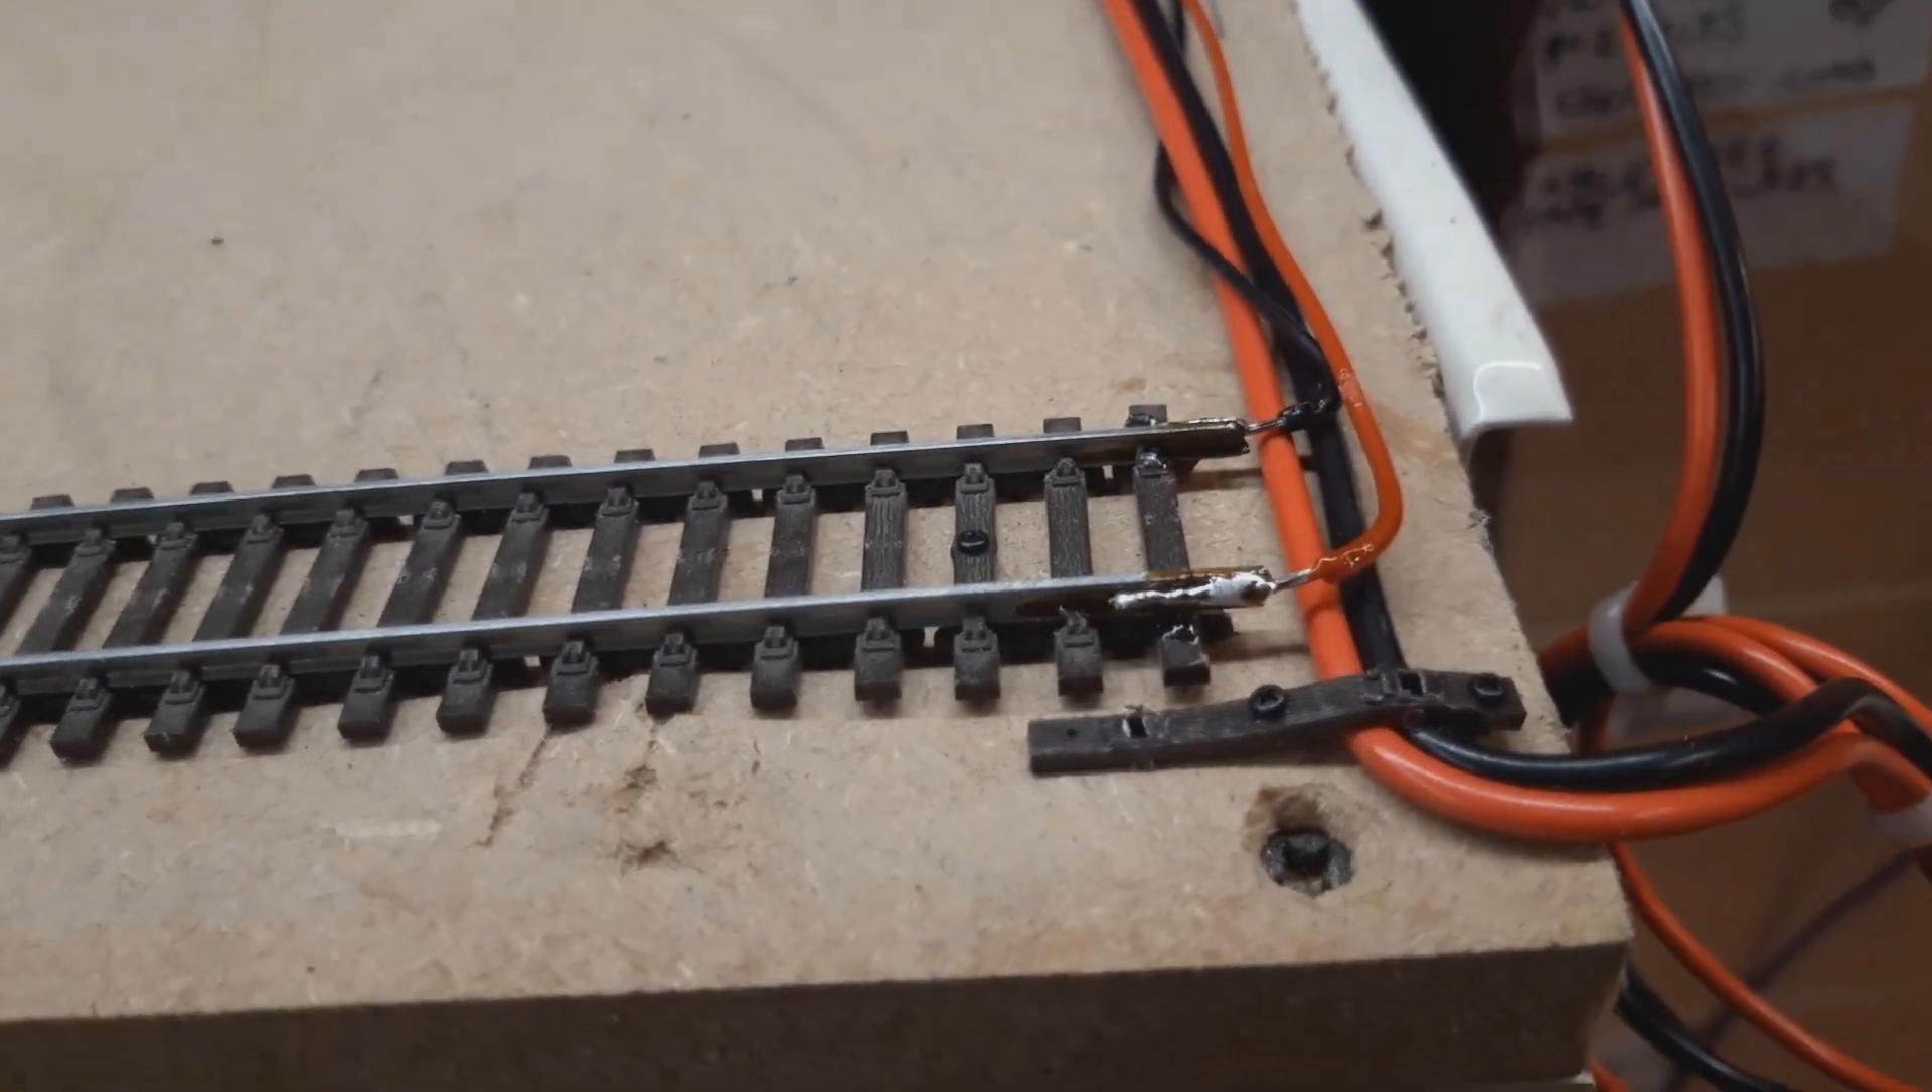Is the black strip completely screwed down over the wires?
Yes.